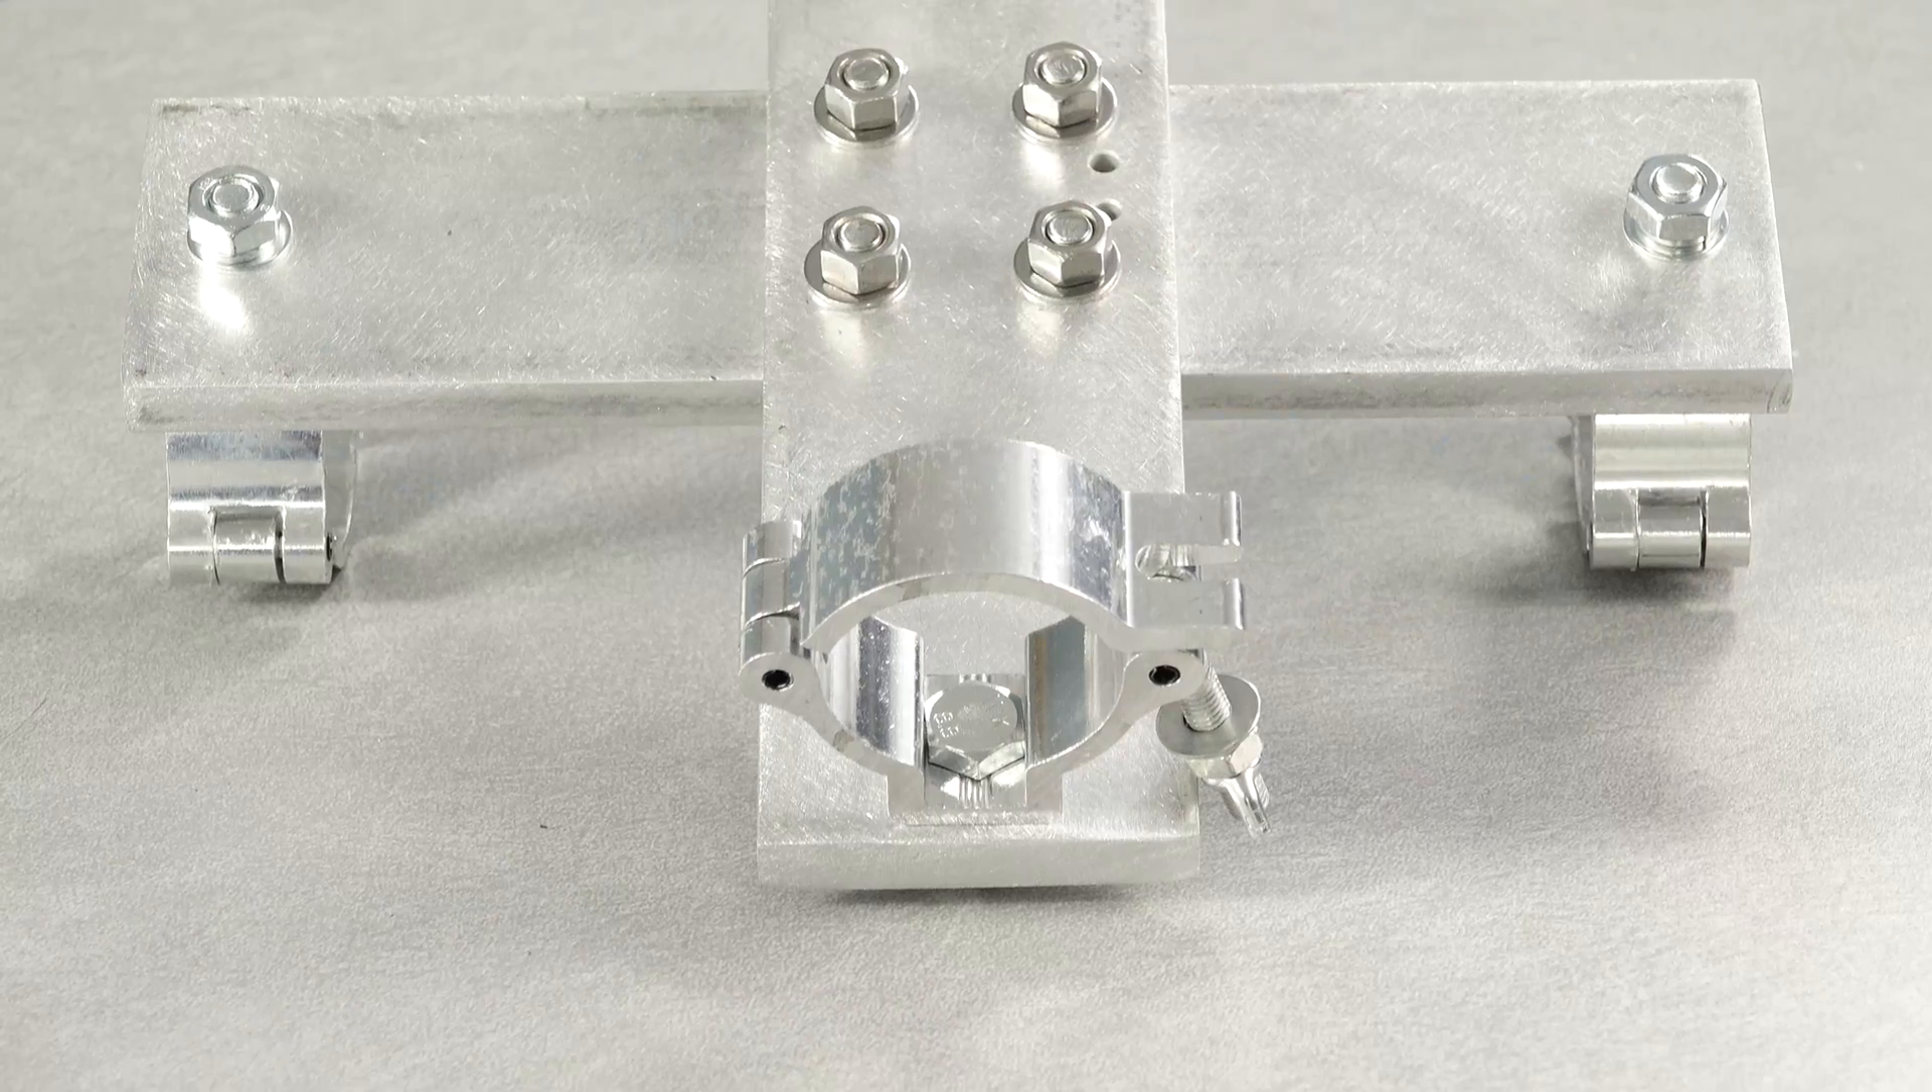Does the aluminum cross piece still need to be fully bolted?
No.